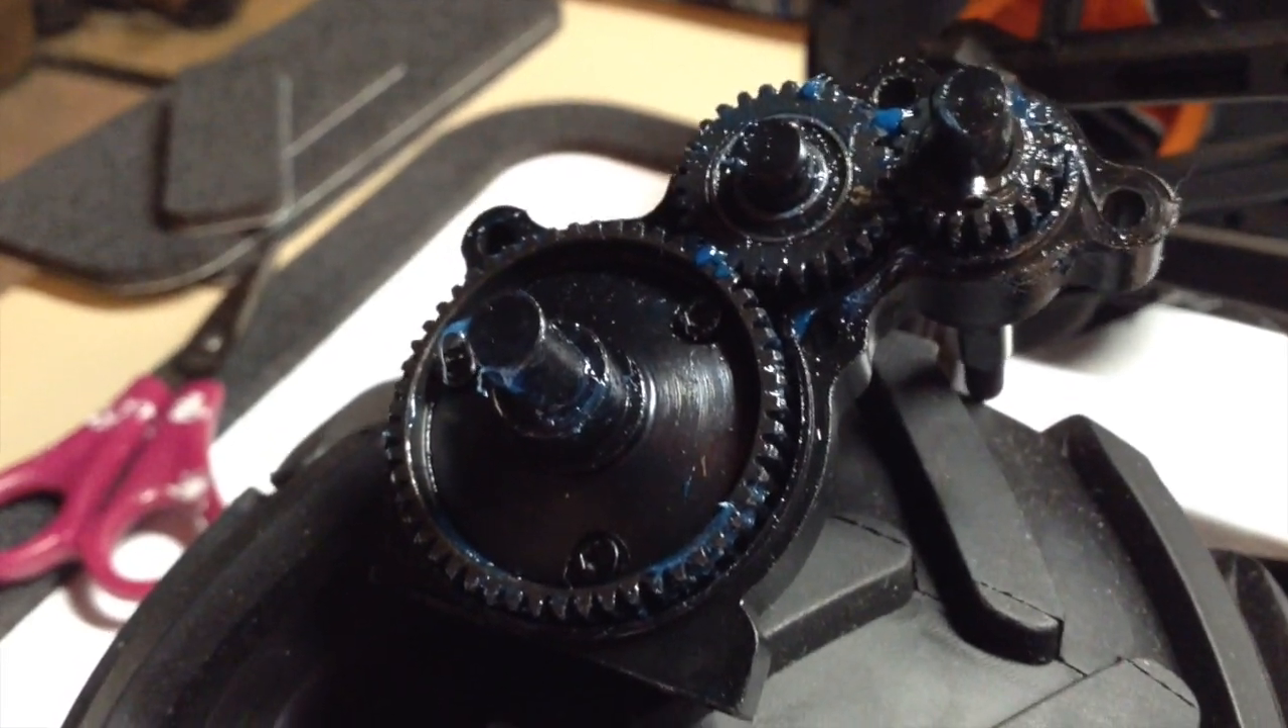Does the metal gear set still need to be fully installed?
No.